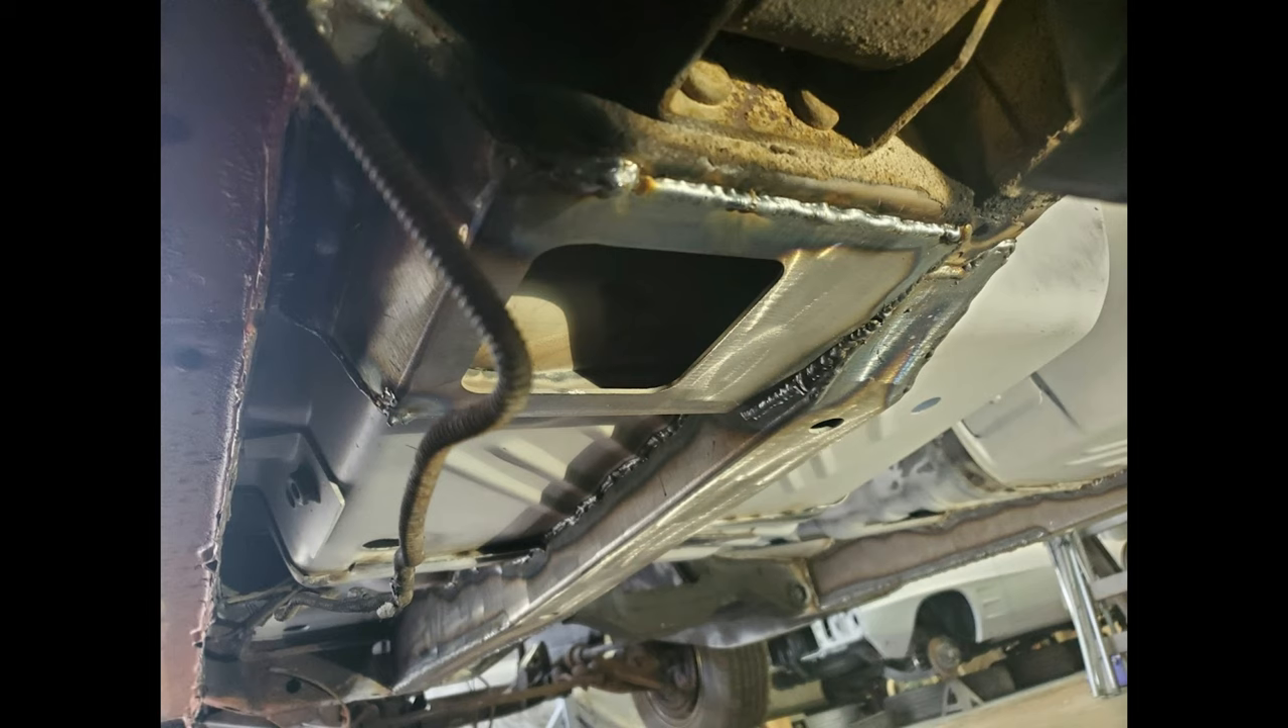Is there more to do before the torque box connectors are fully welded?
No.